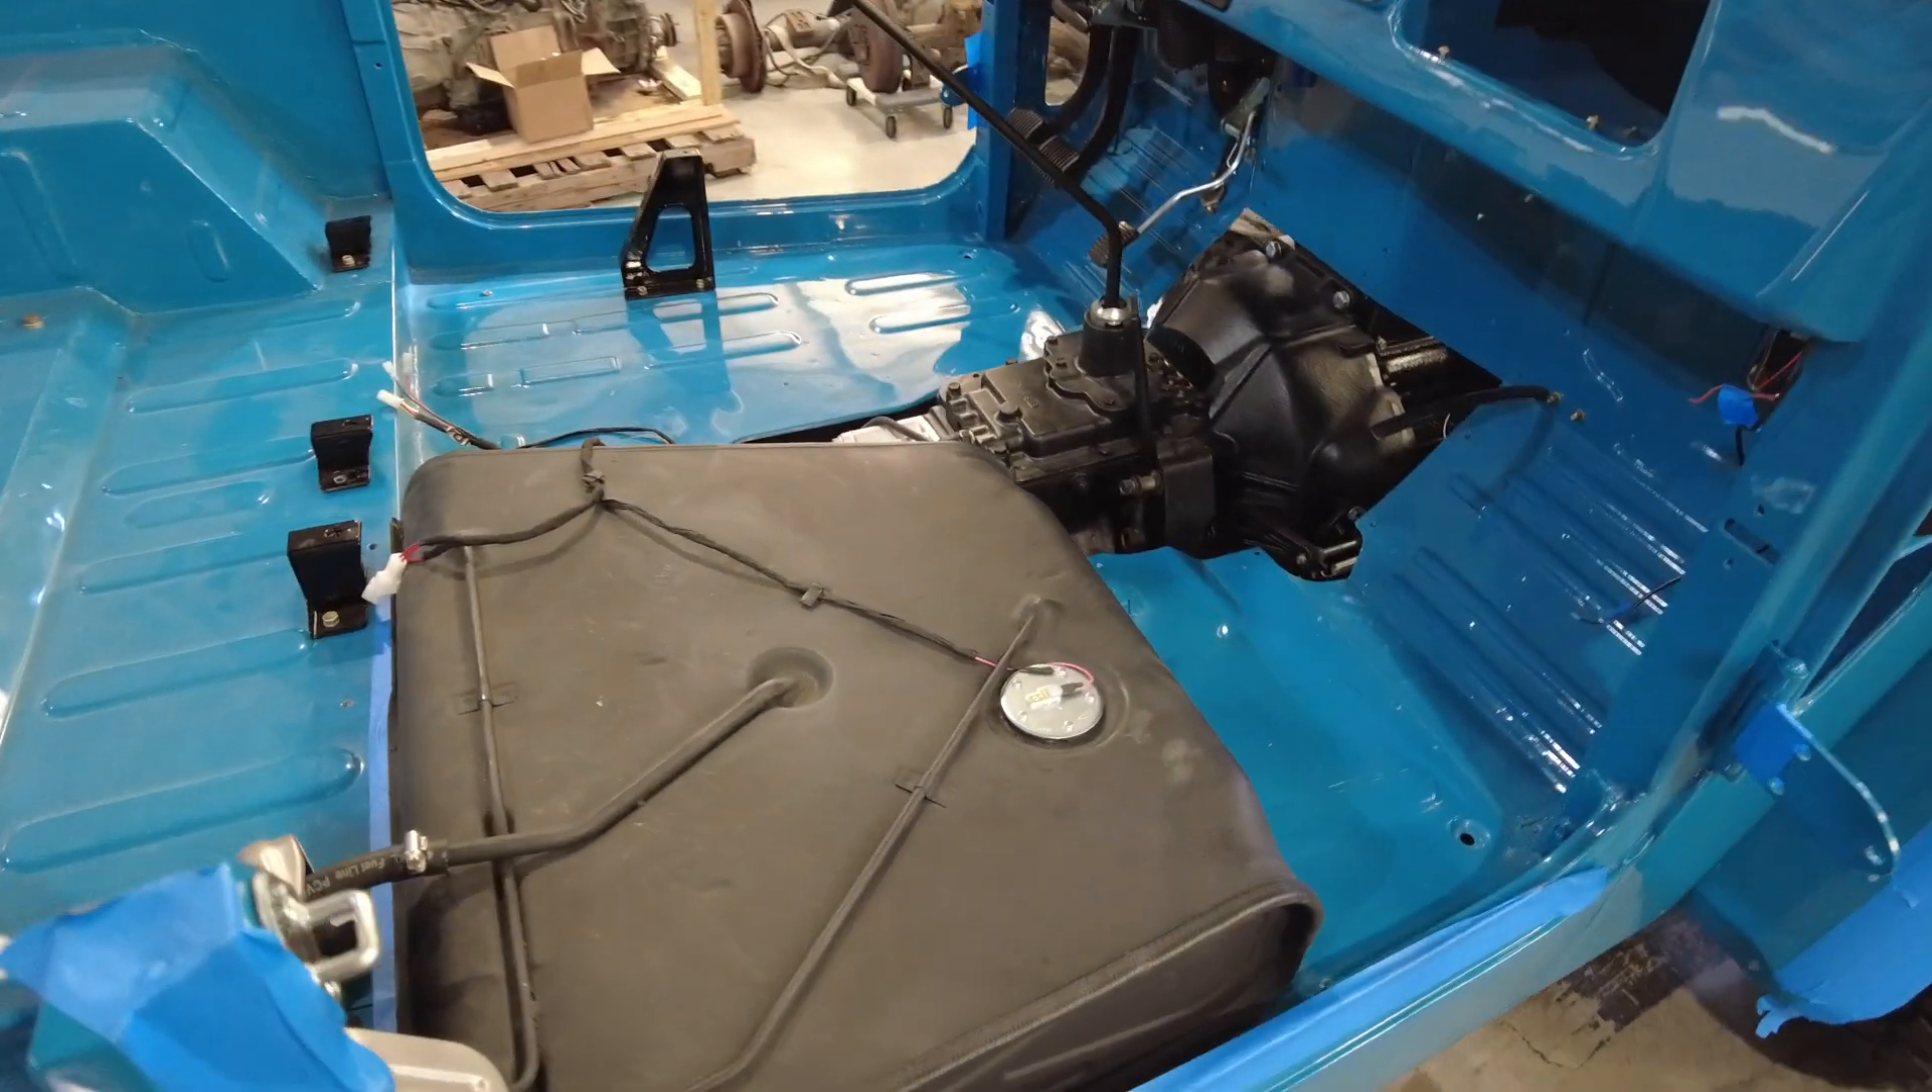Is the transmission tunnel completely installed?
No.